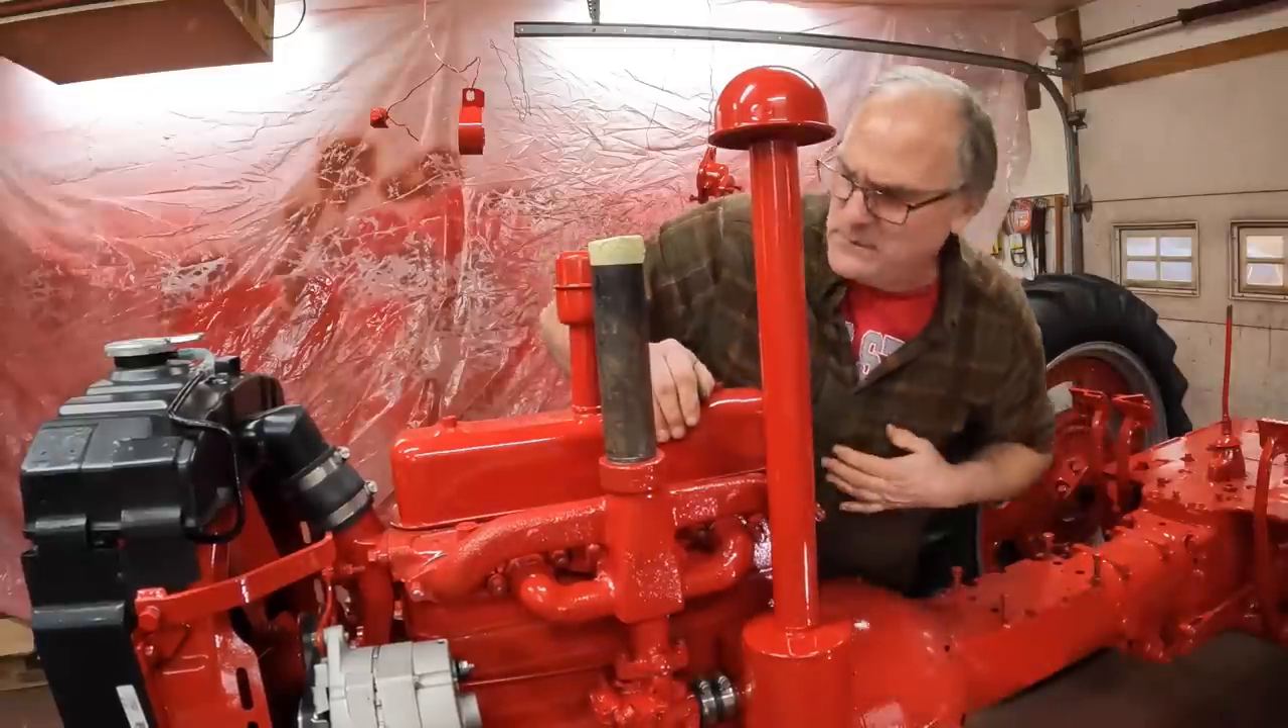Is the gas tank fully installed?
No.